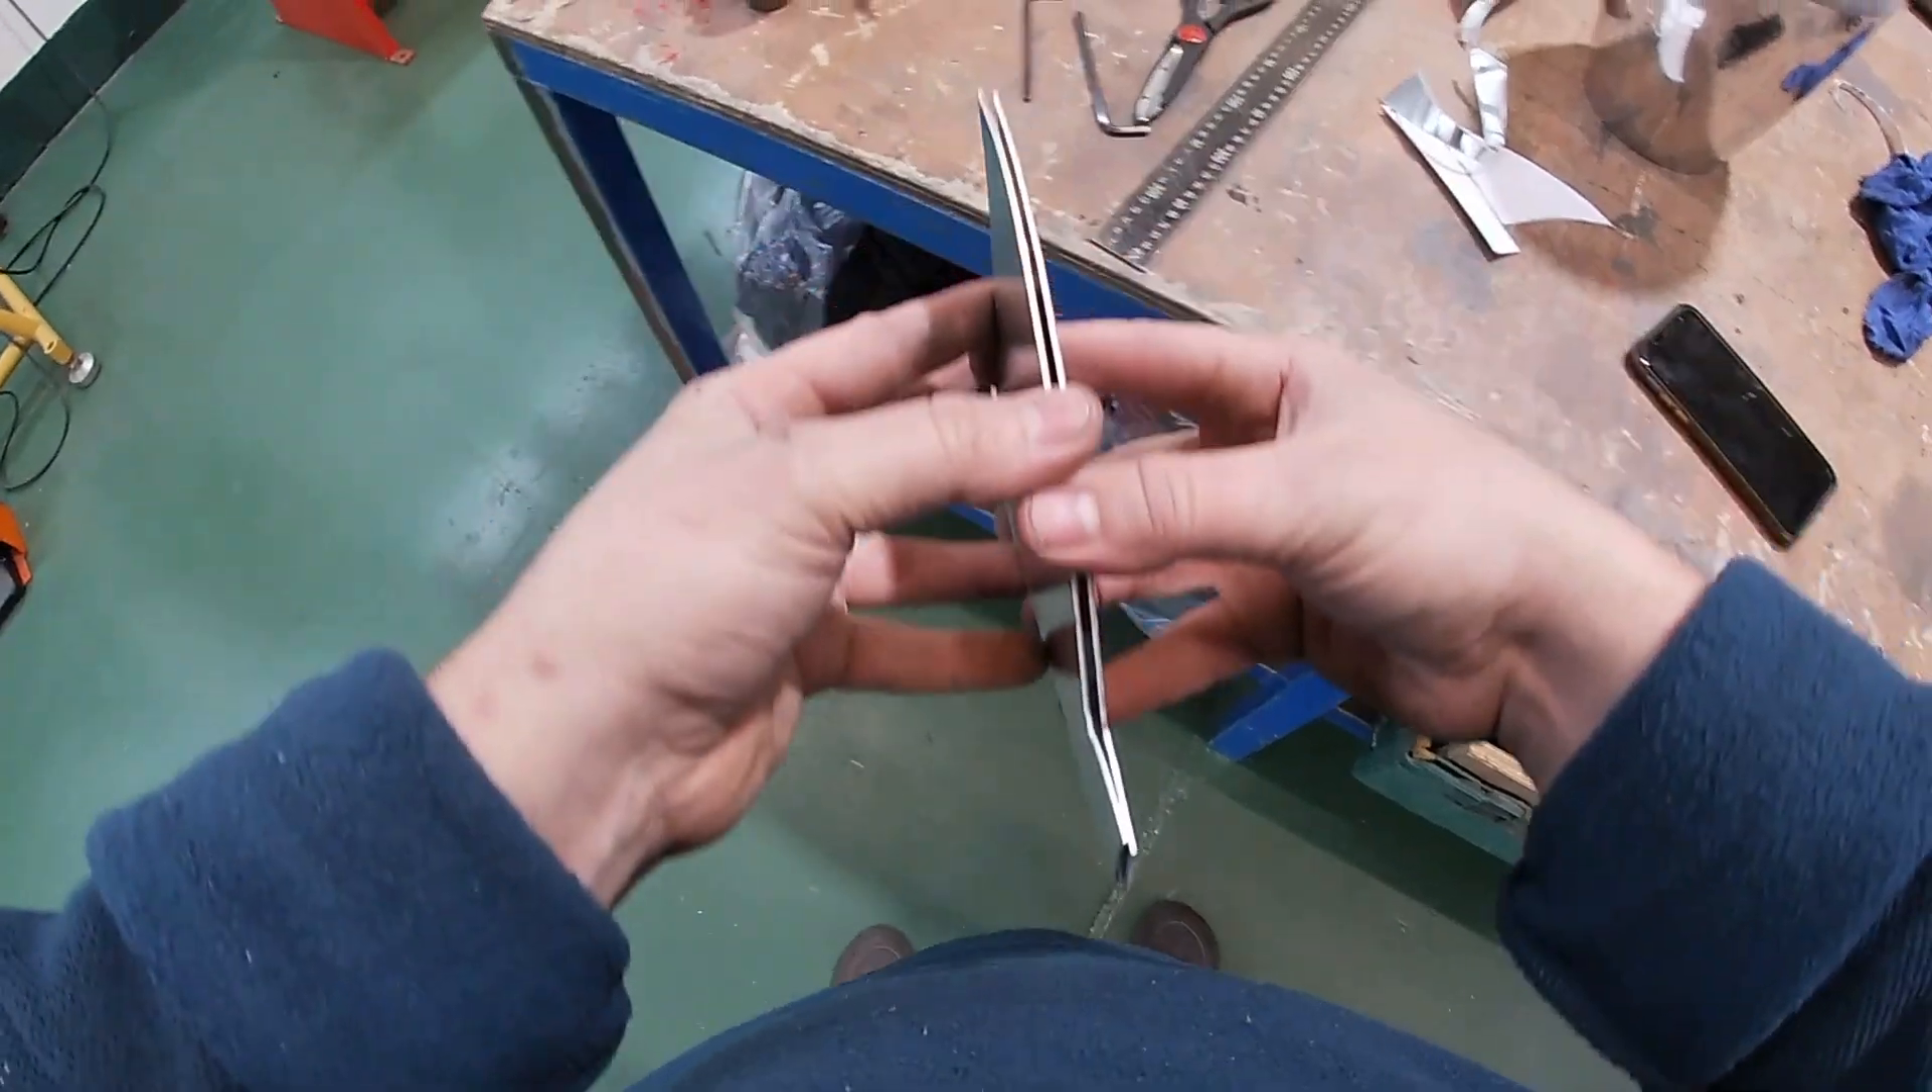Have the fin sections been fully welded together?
No.